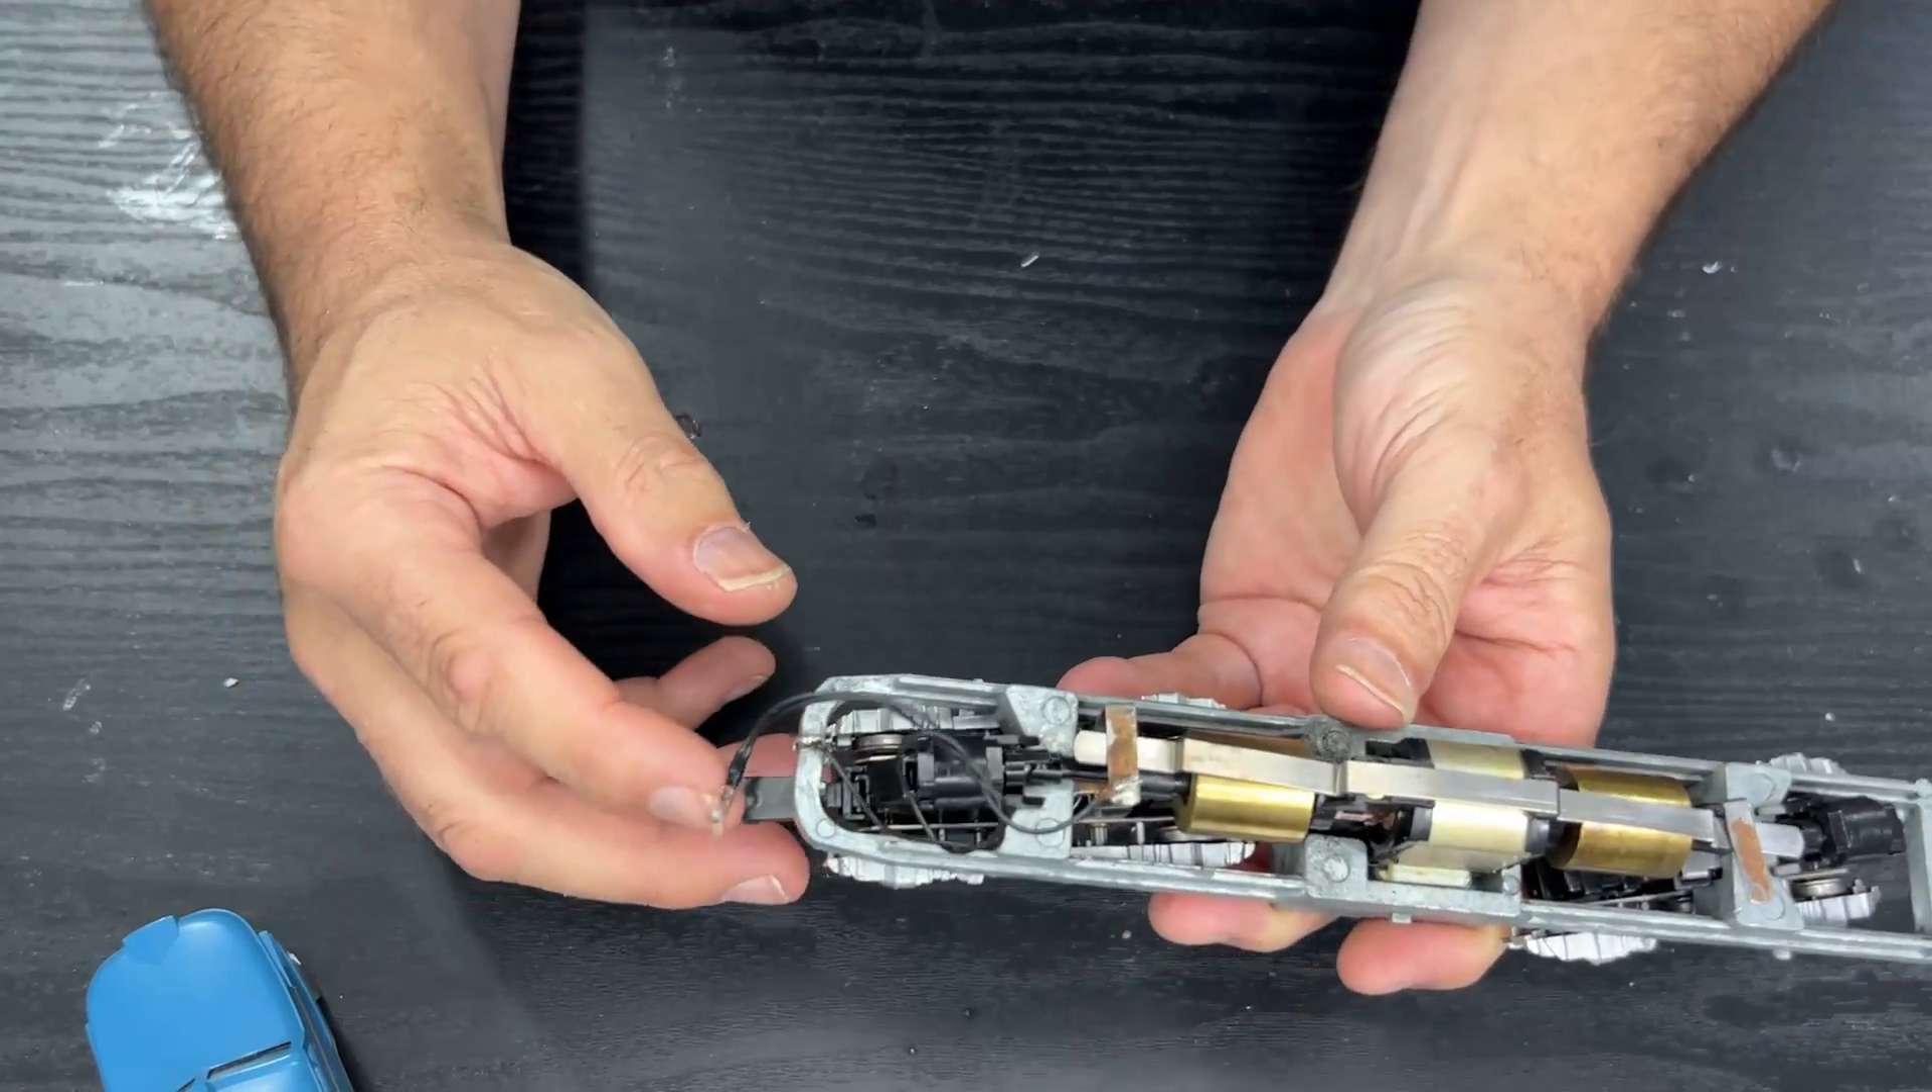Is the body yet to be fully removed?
No.